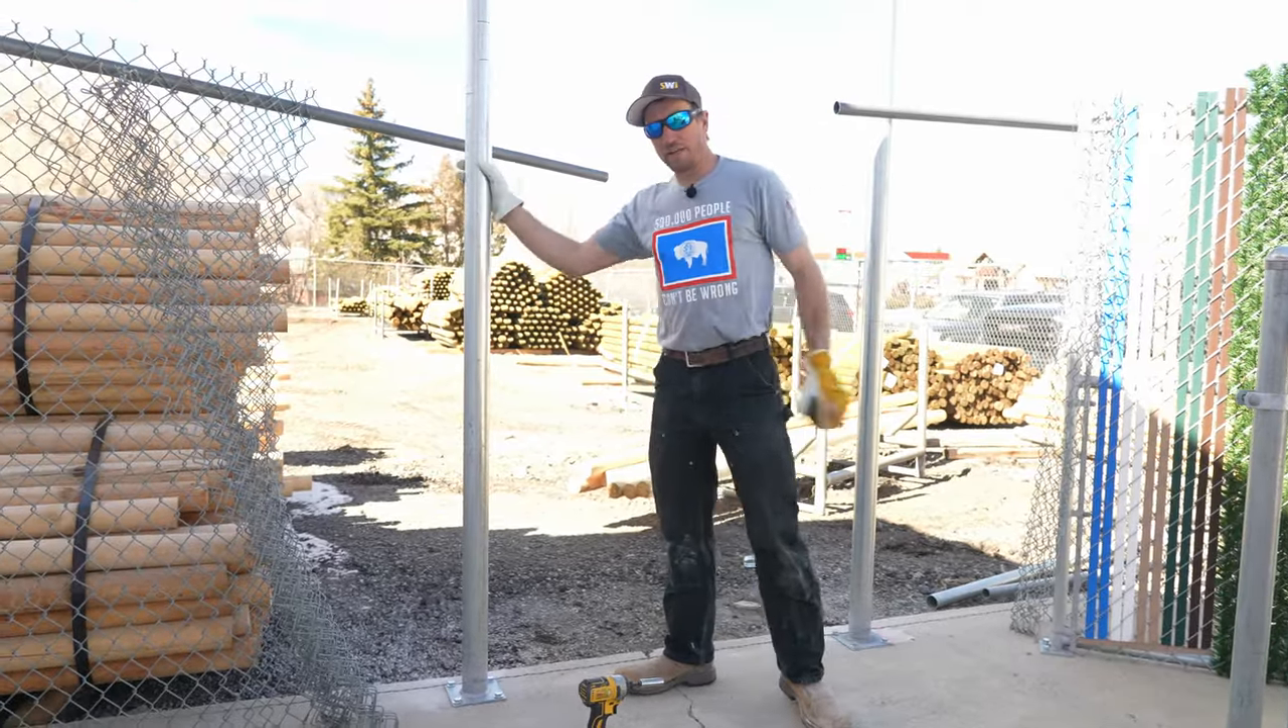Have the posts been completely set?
Yes.